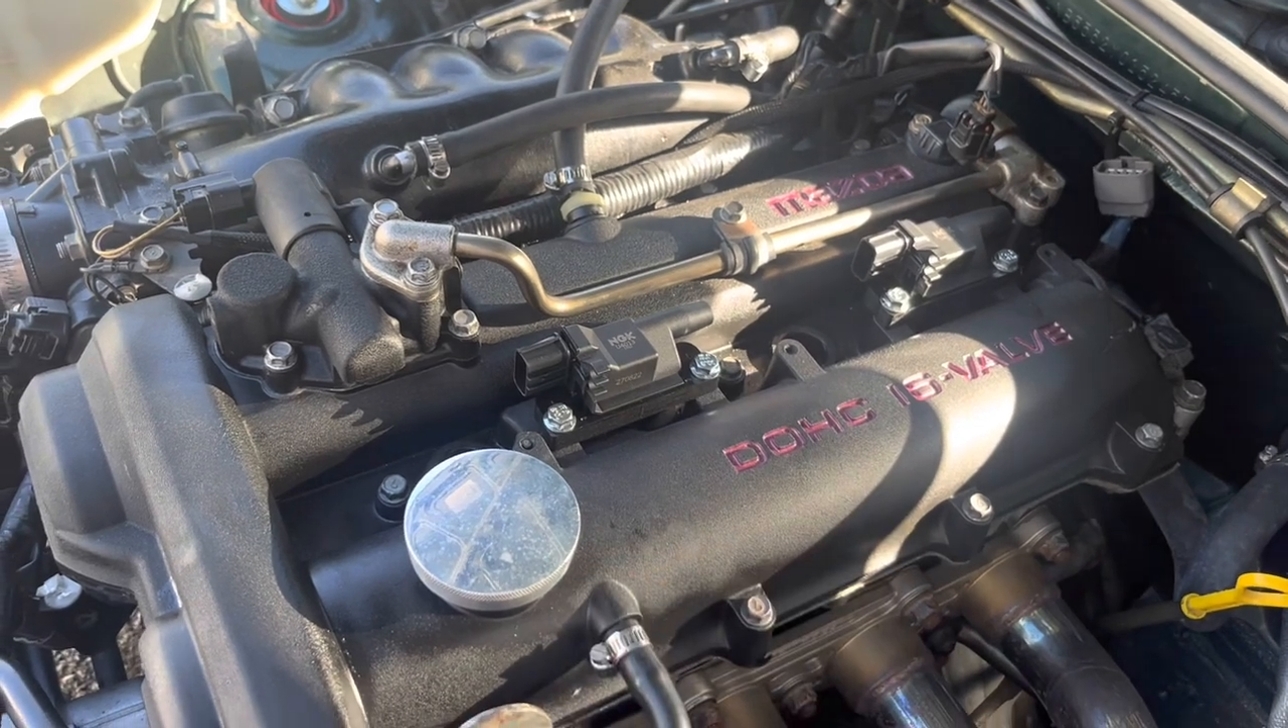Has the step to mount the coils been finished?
Yes.